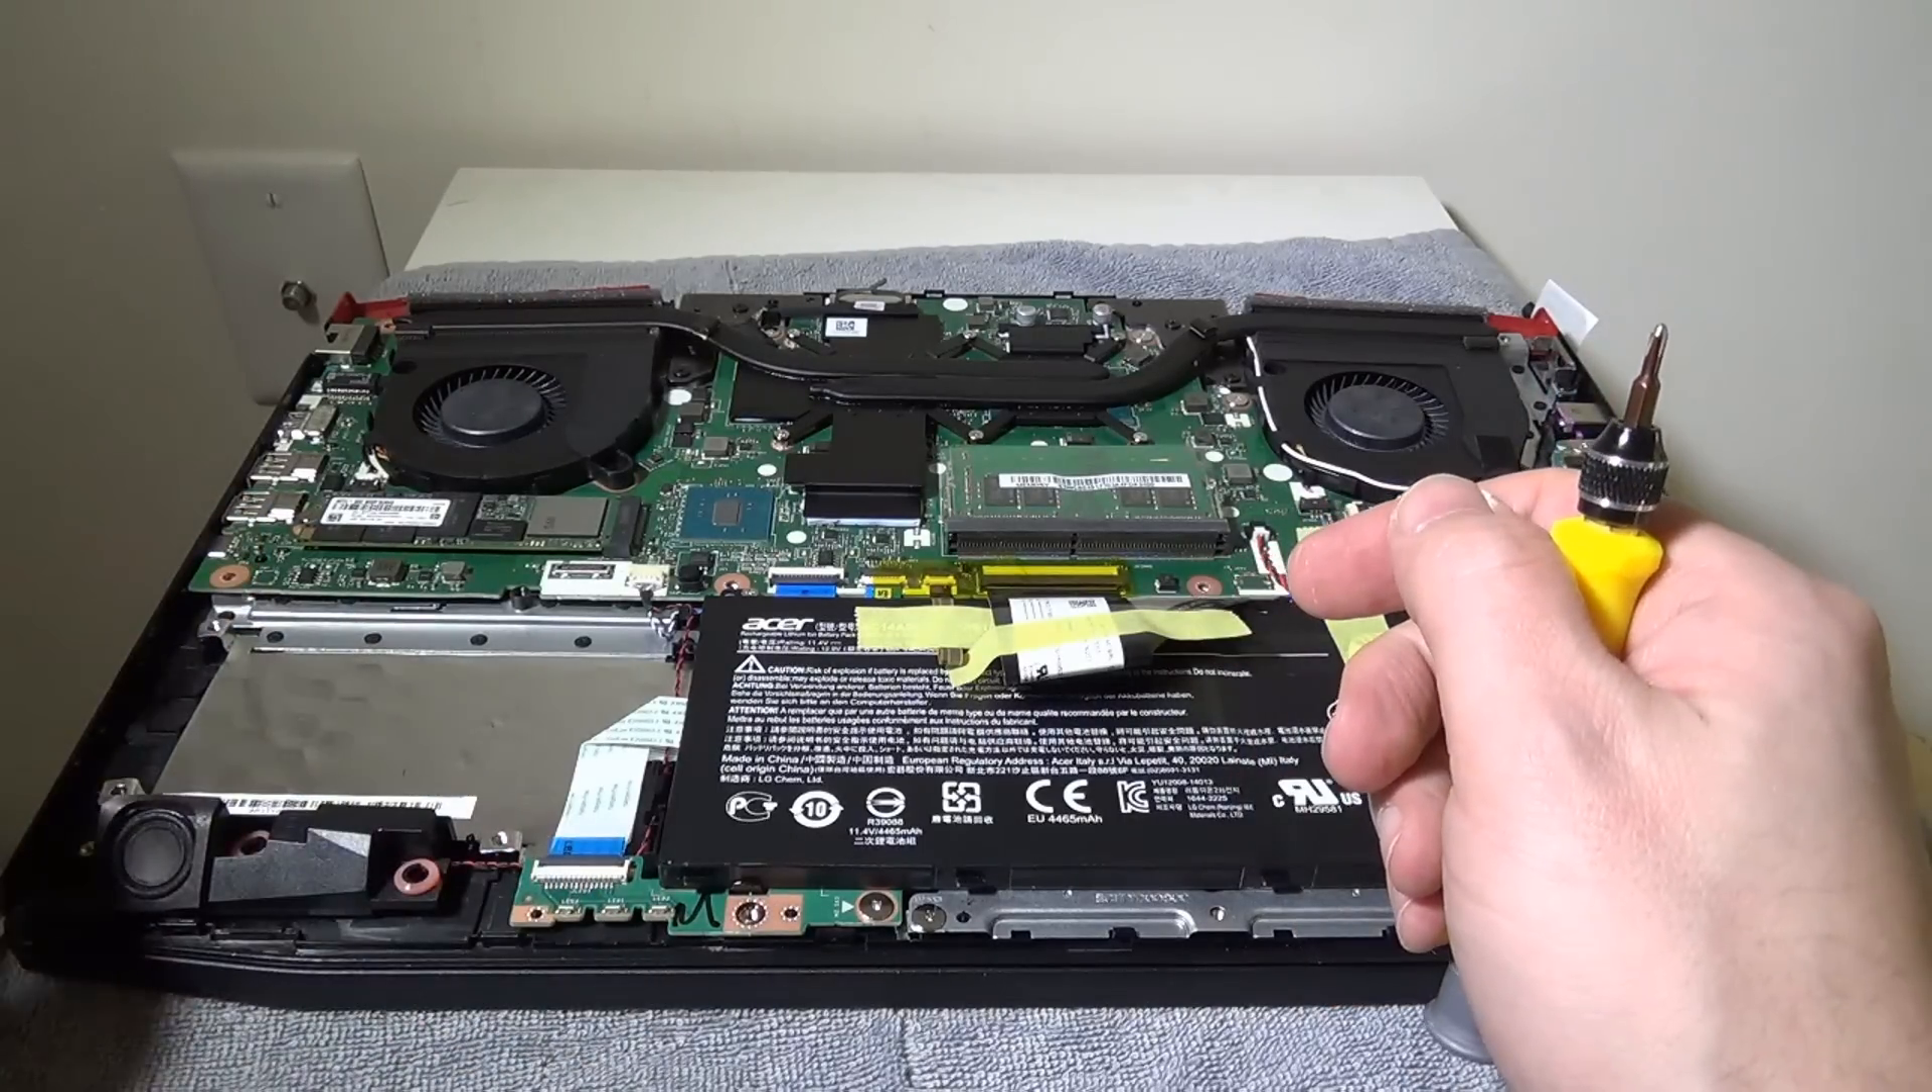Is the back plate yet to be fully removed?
No.